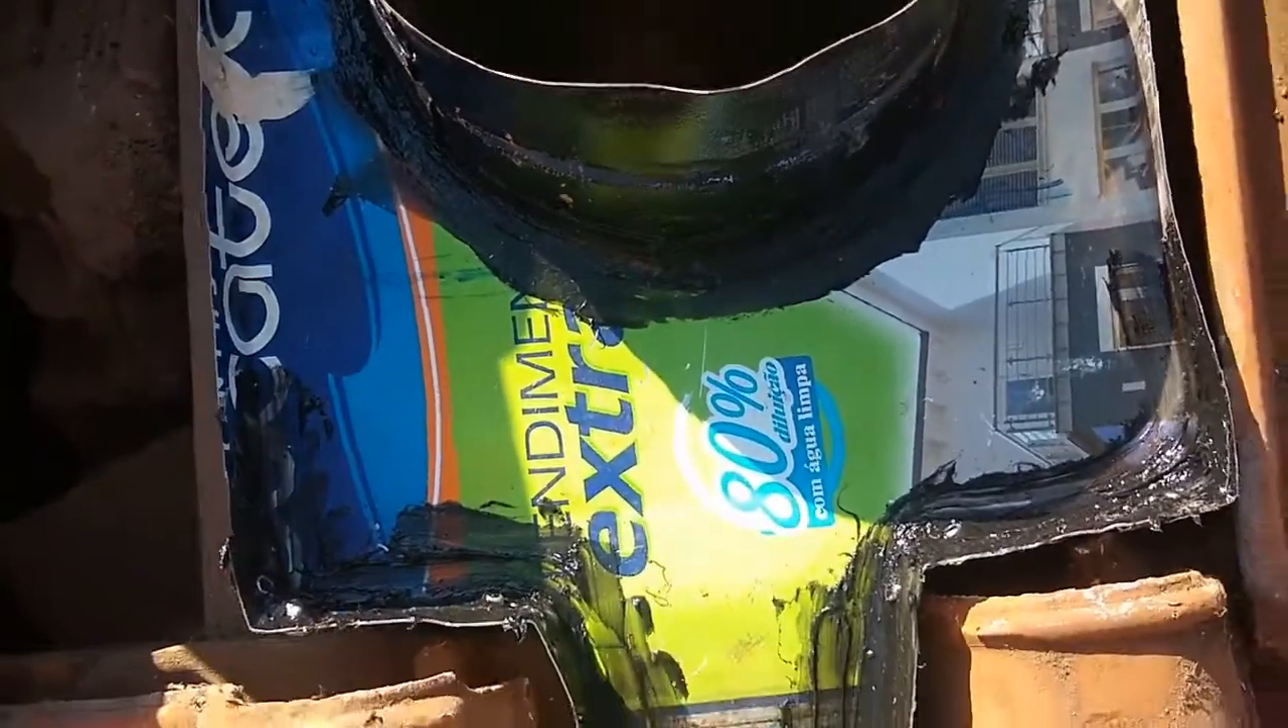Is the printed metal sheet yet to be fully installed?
No.